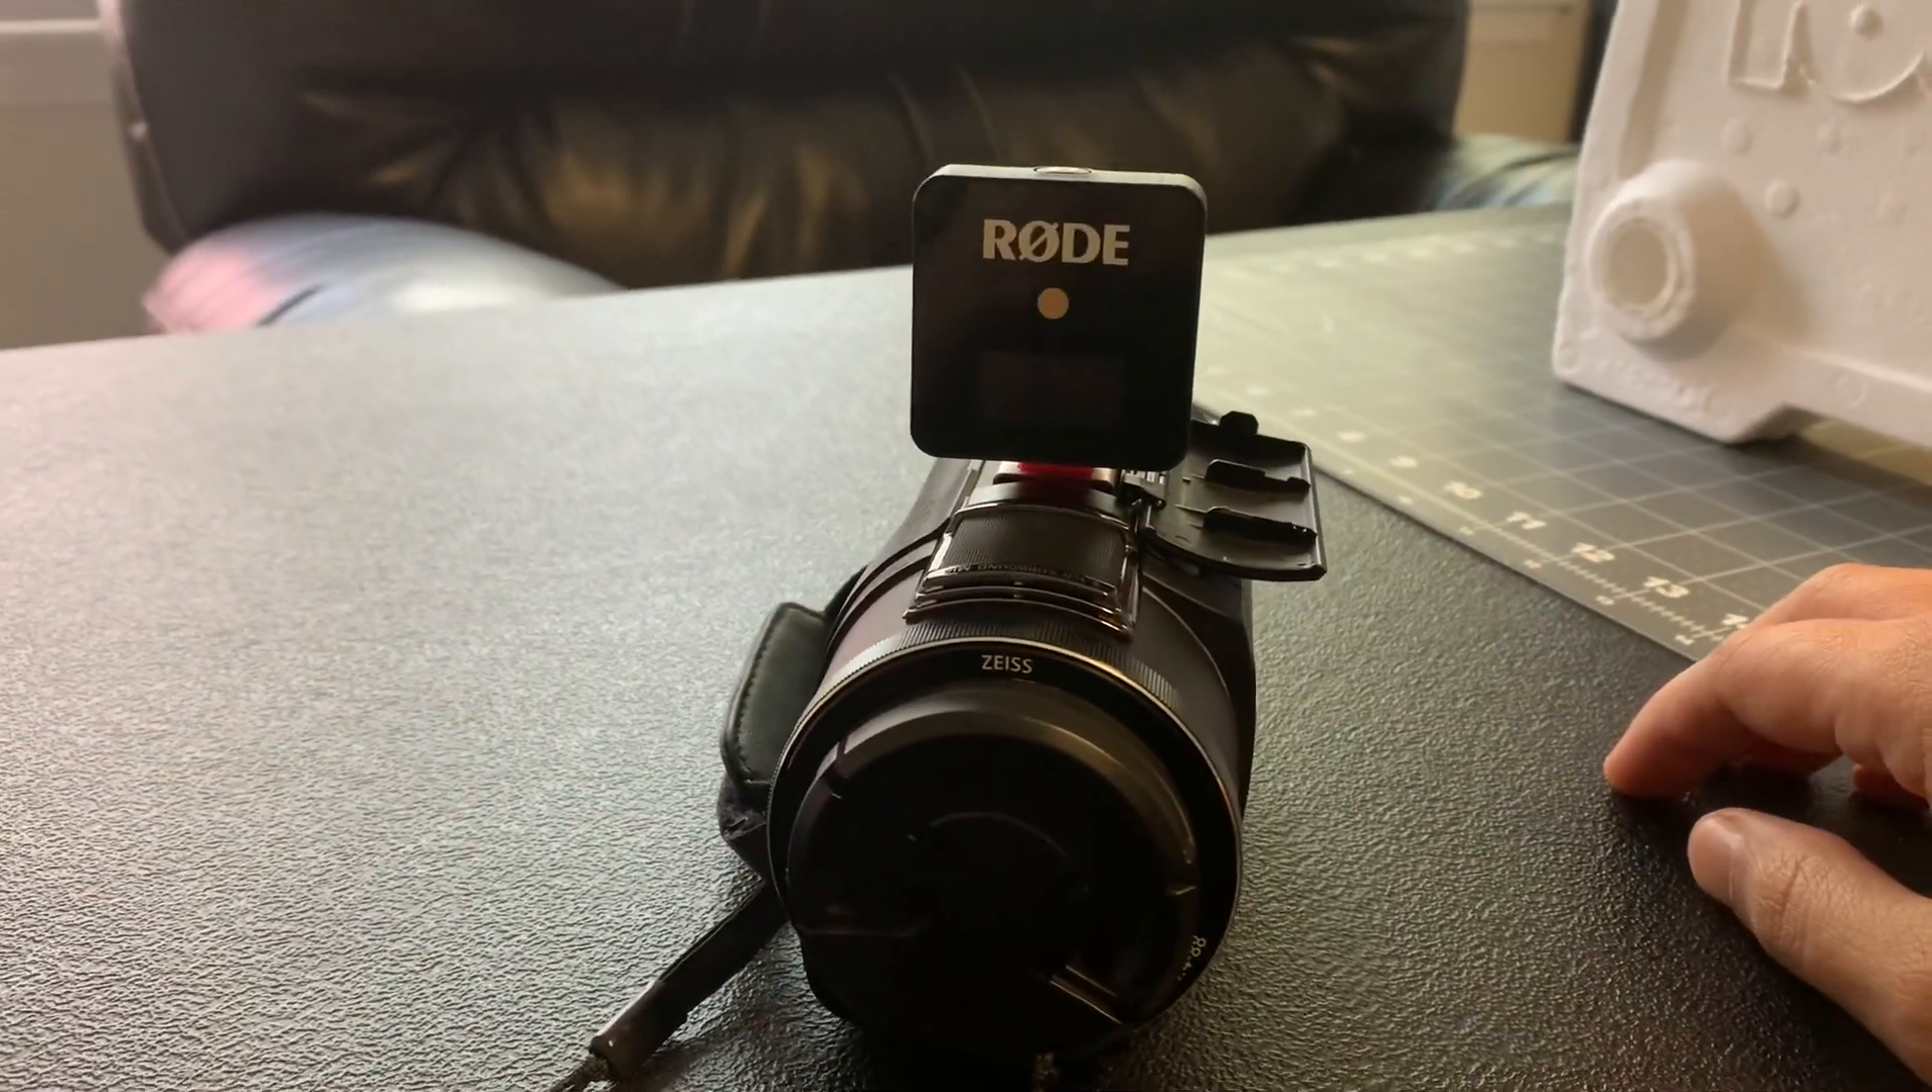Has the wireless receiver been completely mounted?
Yes.